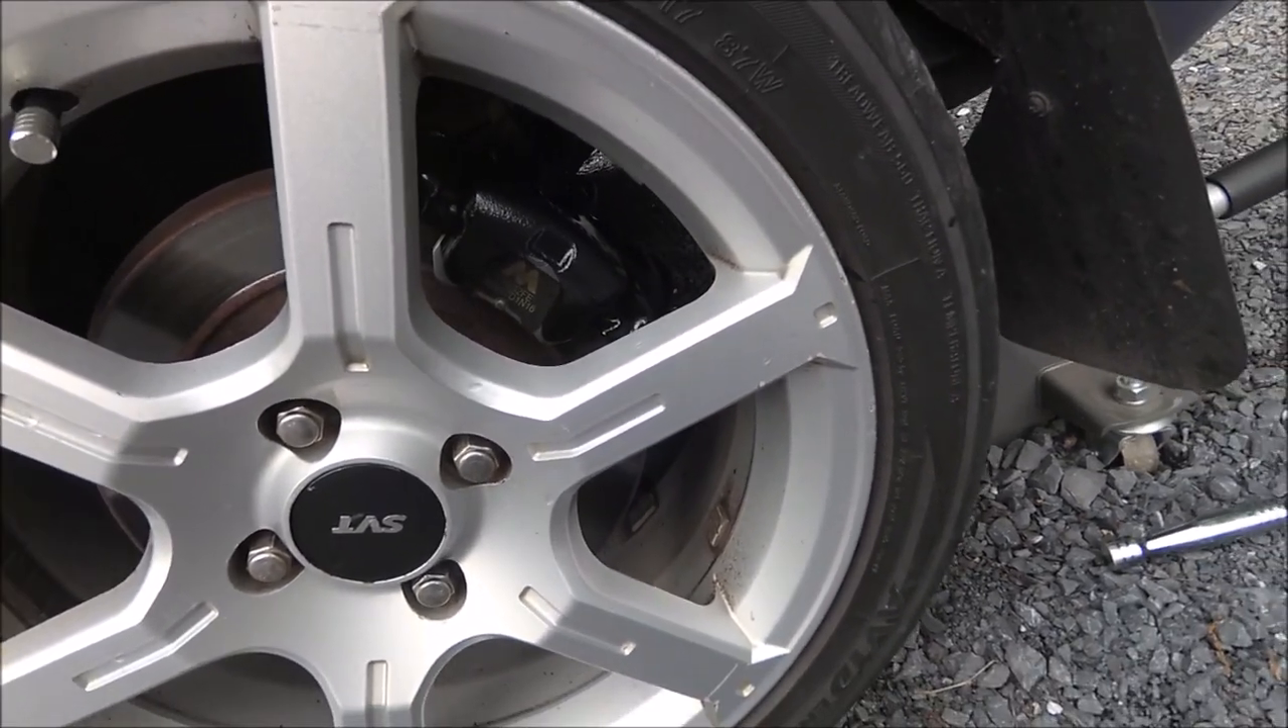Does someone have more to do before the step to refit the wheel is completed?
No.